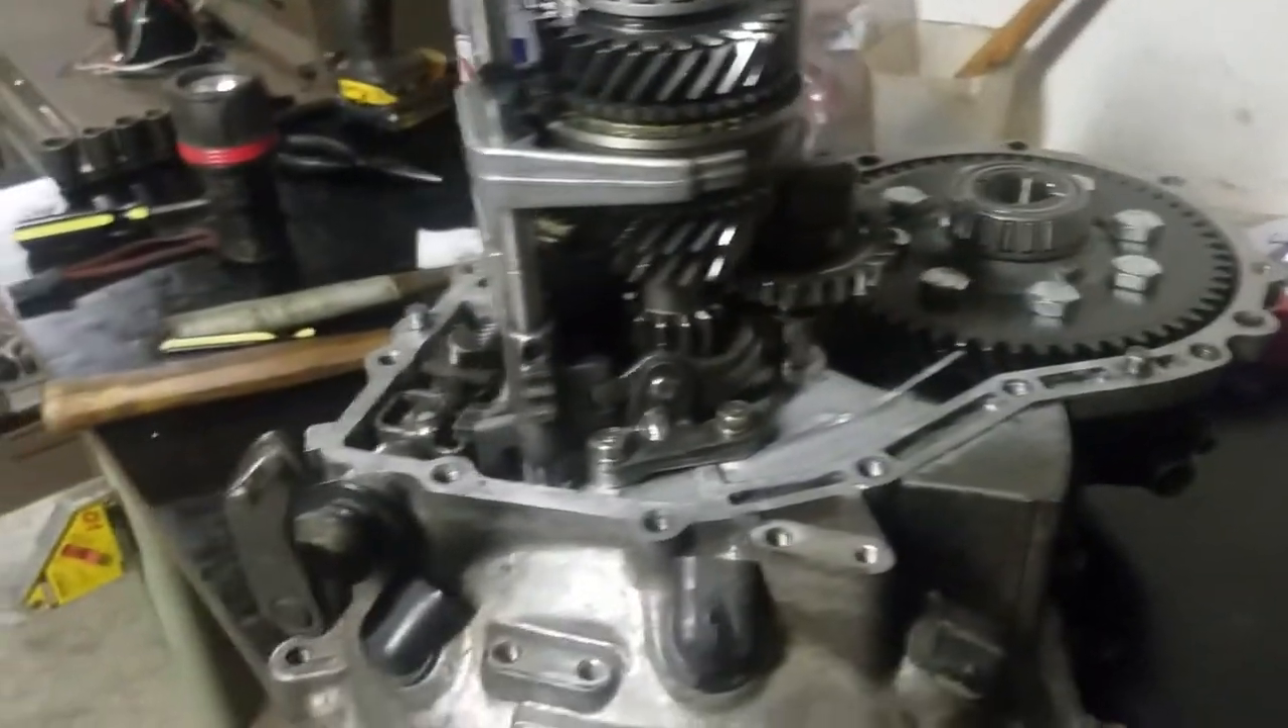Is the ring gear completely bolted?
Yes.